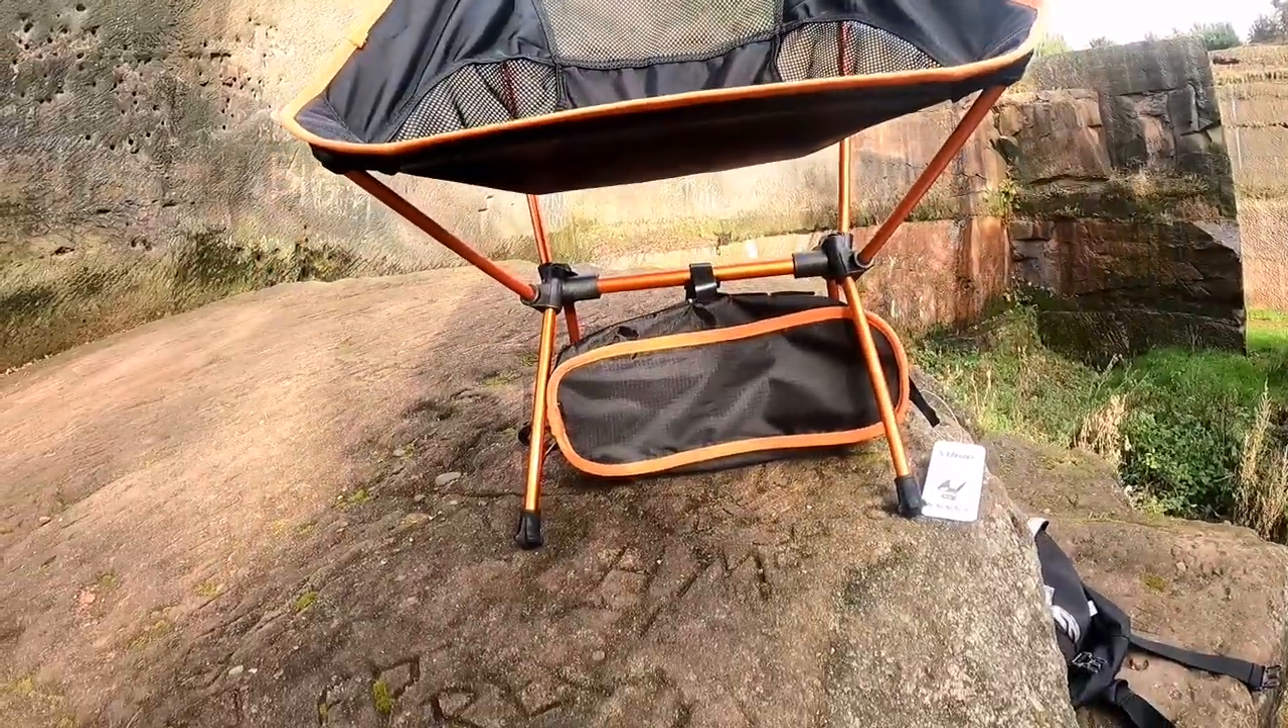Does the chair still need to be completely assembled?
No.